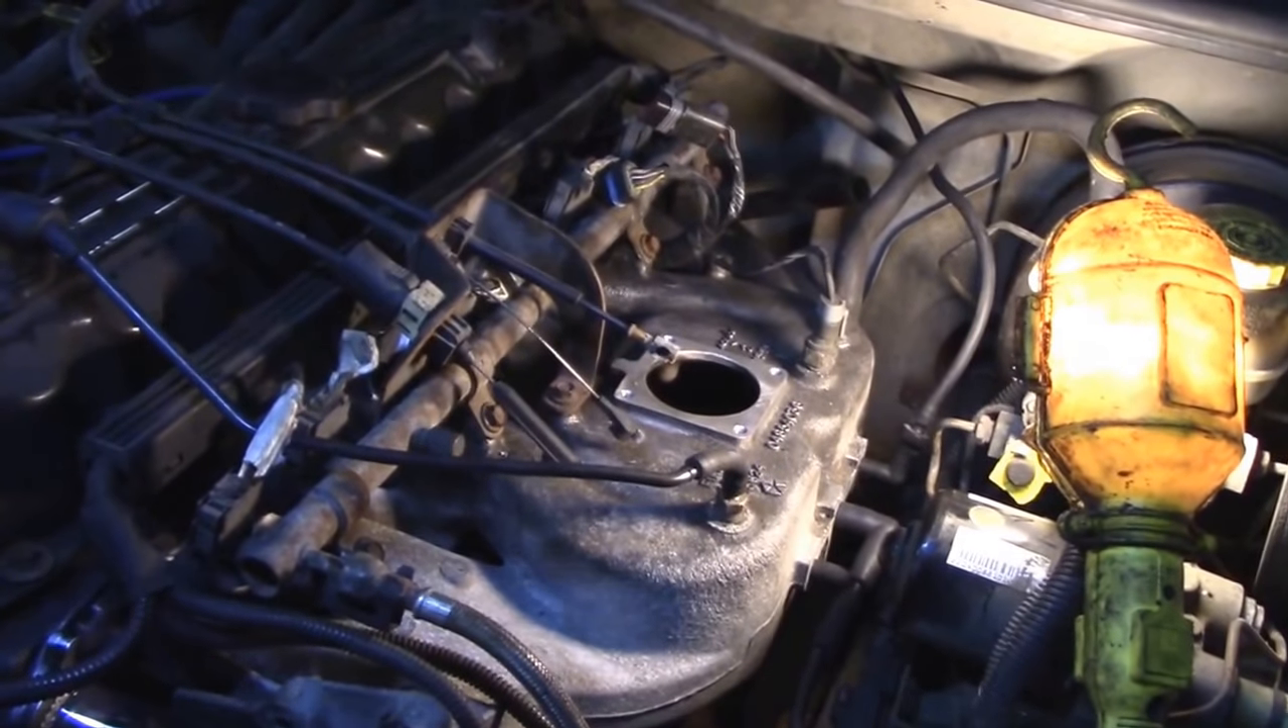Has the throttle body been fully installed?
No.